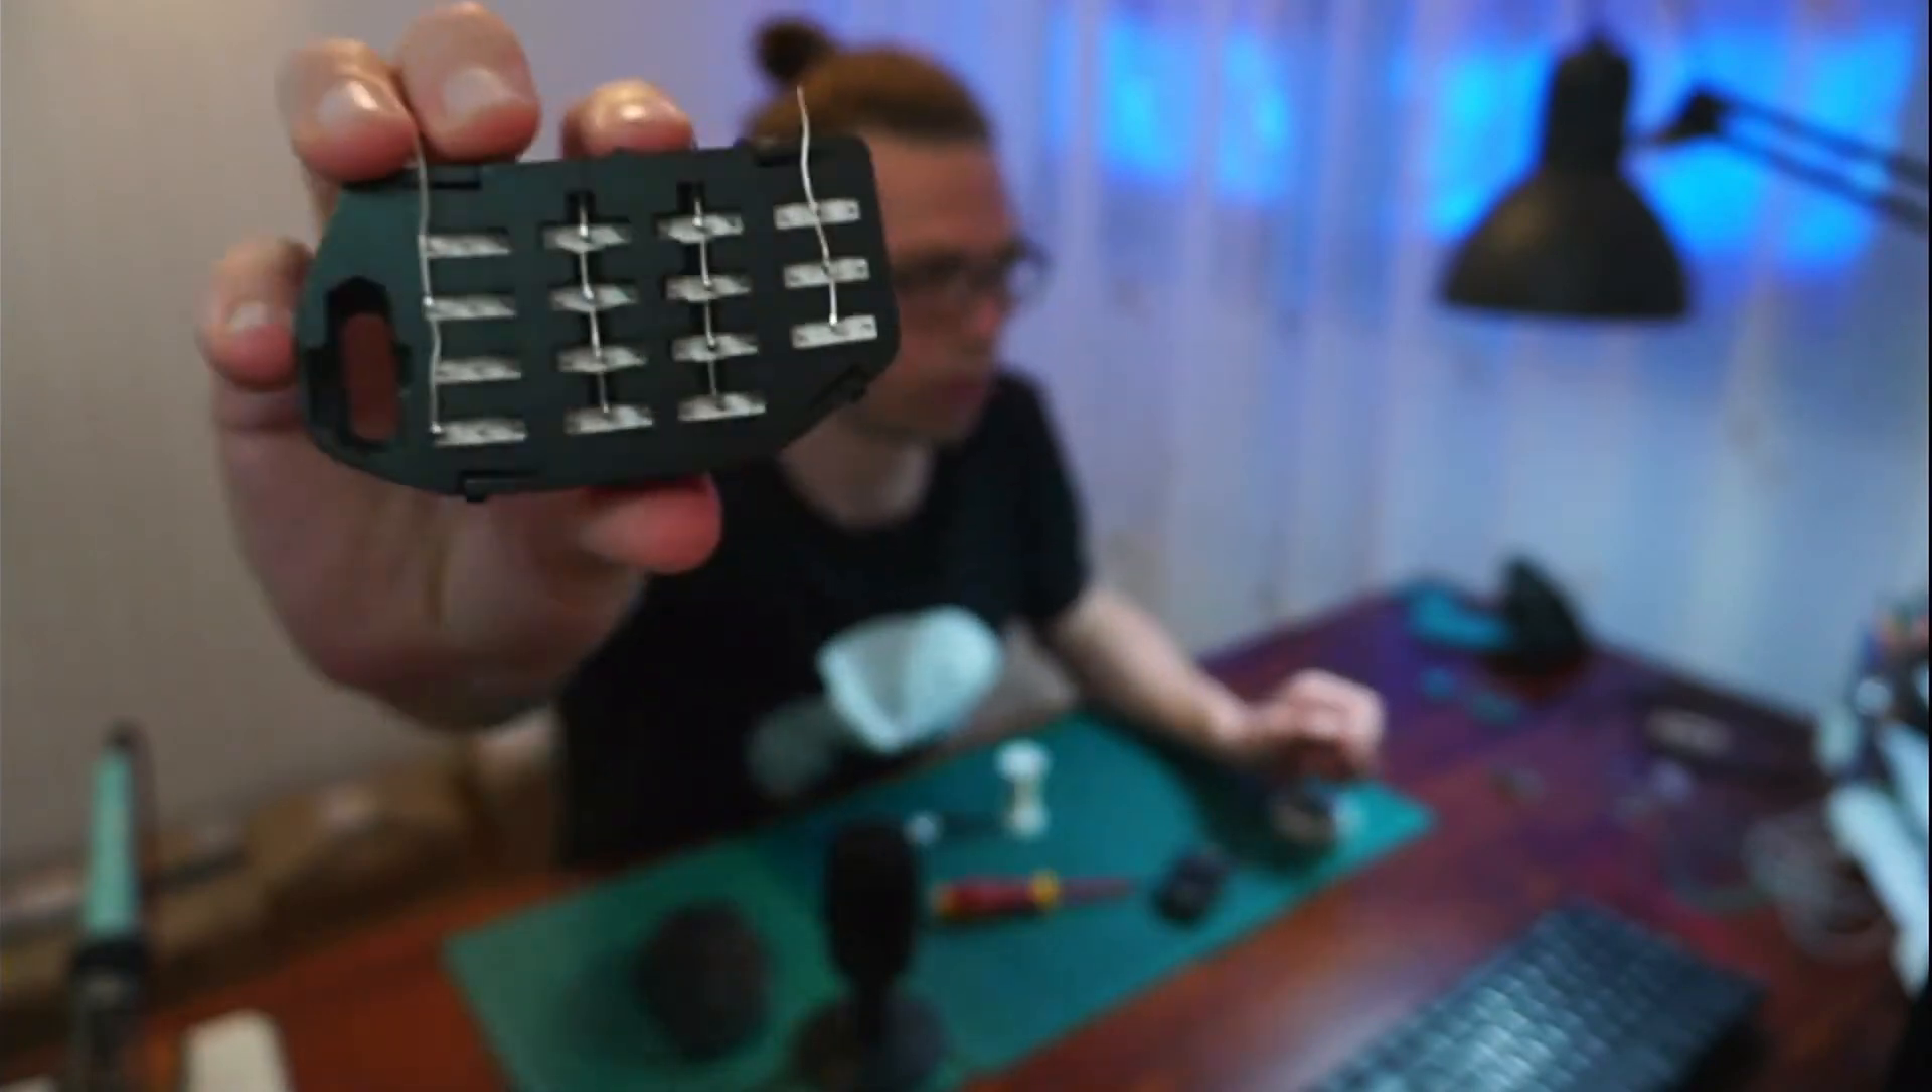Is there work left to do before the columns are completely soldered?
No.